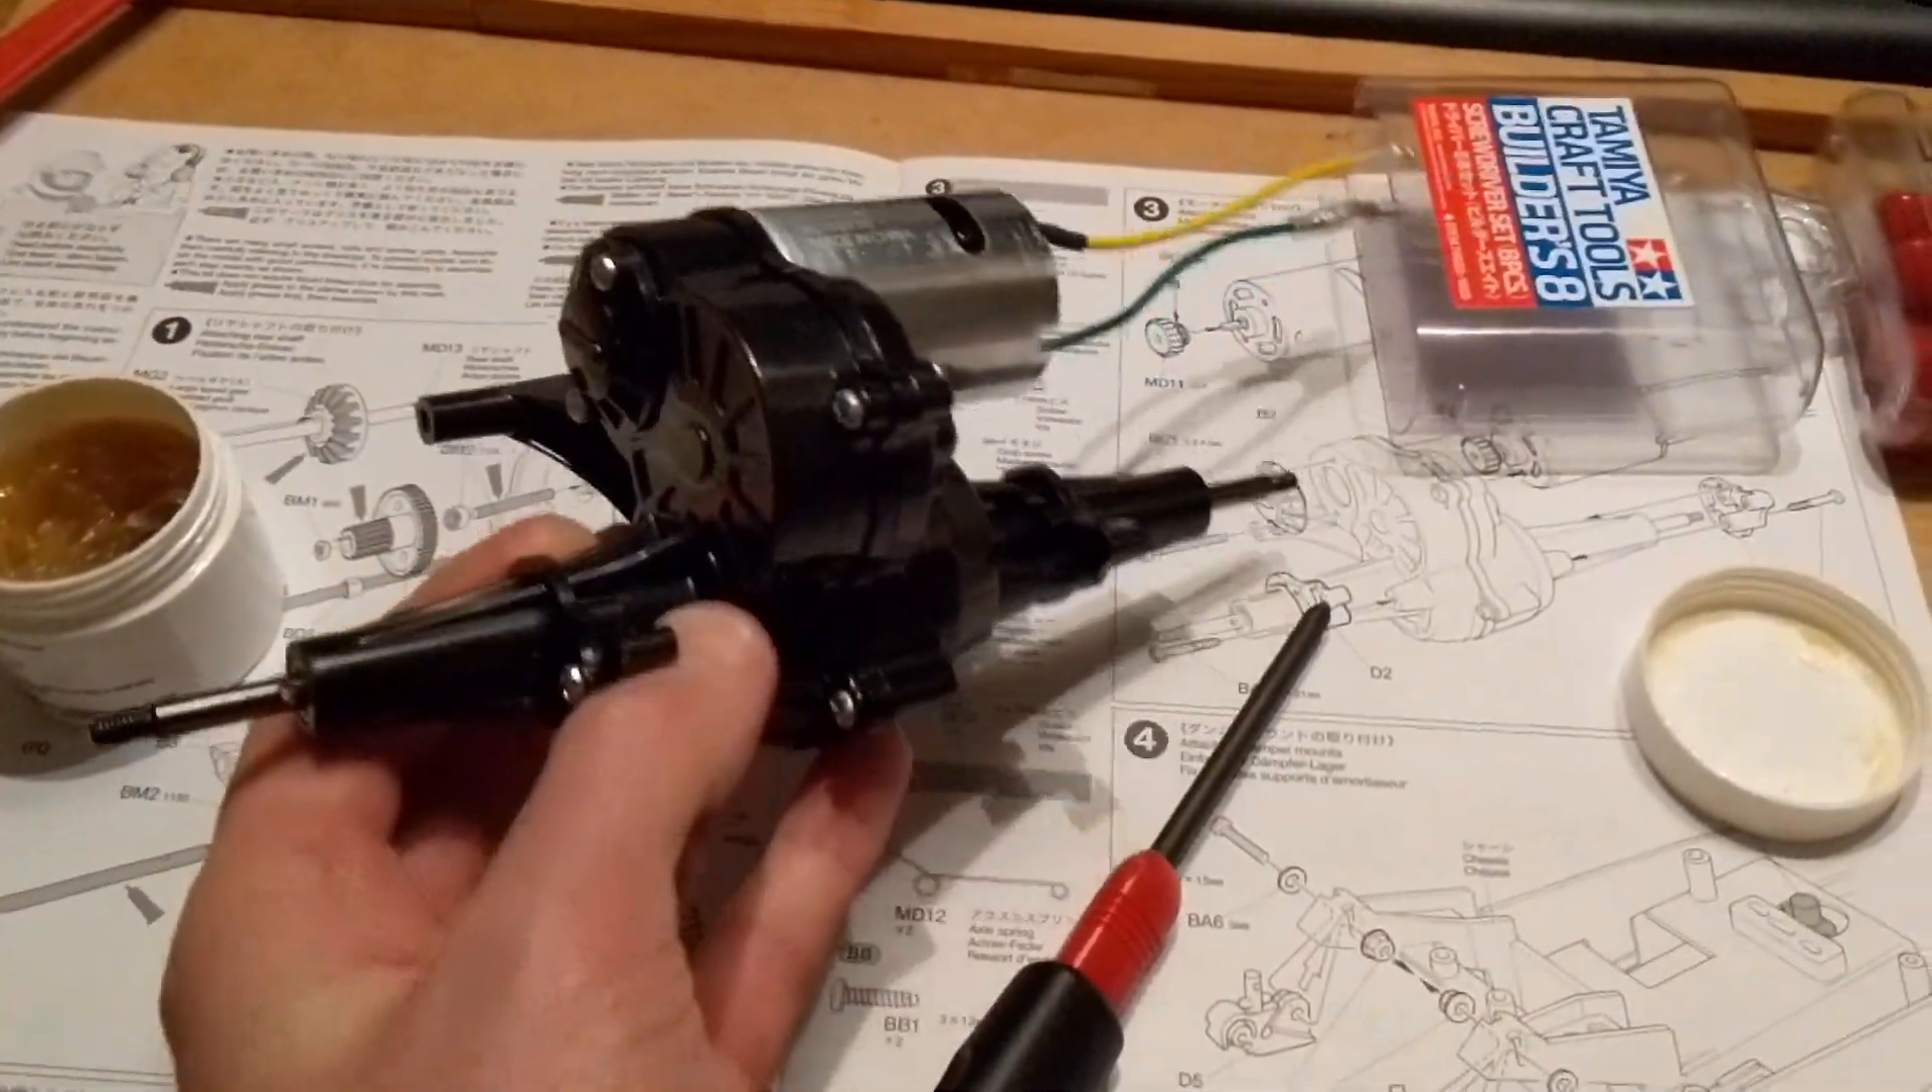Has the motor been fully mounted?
Yes.